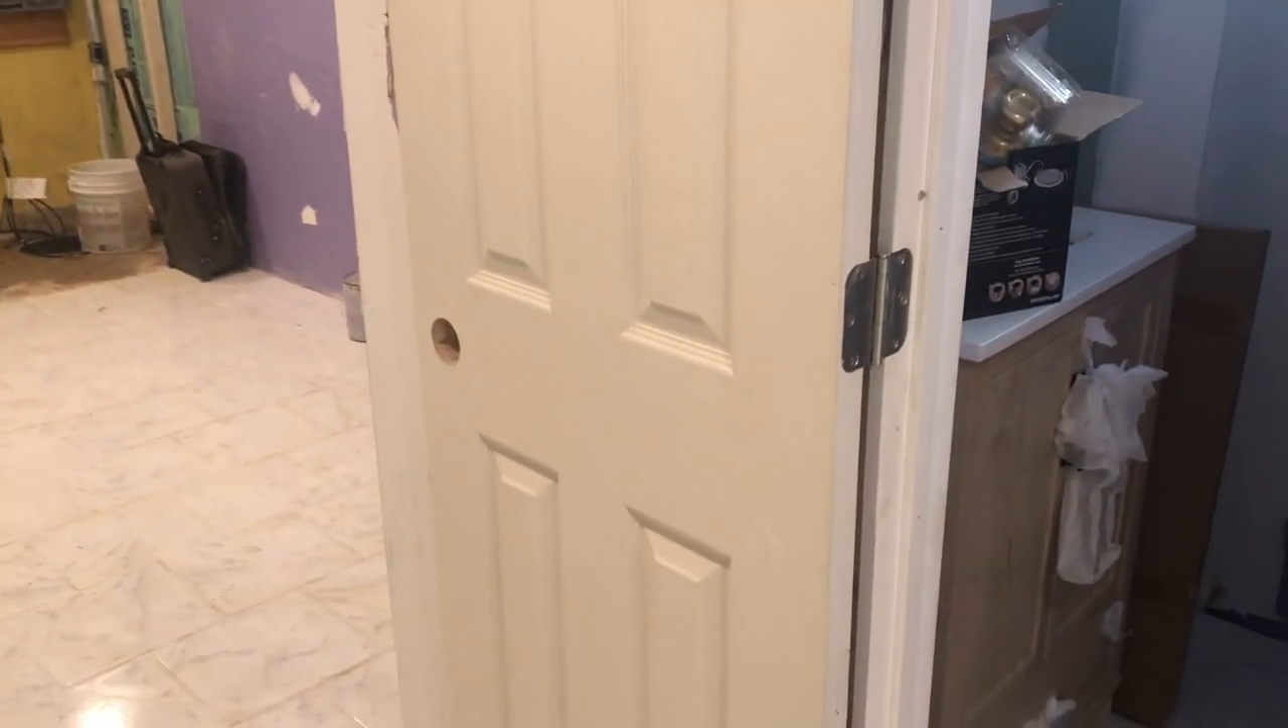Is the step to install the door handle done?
No.